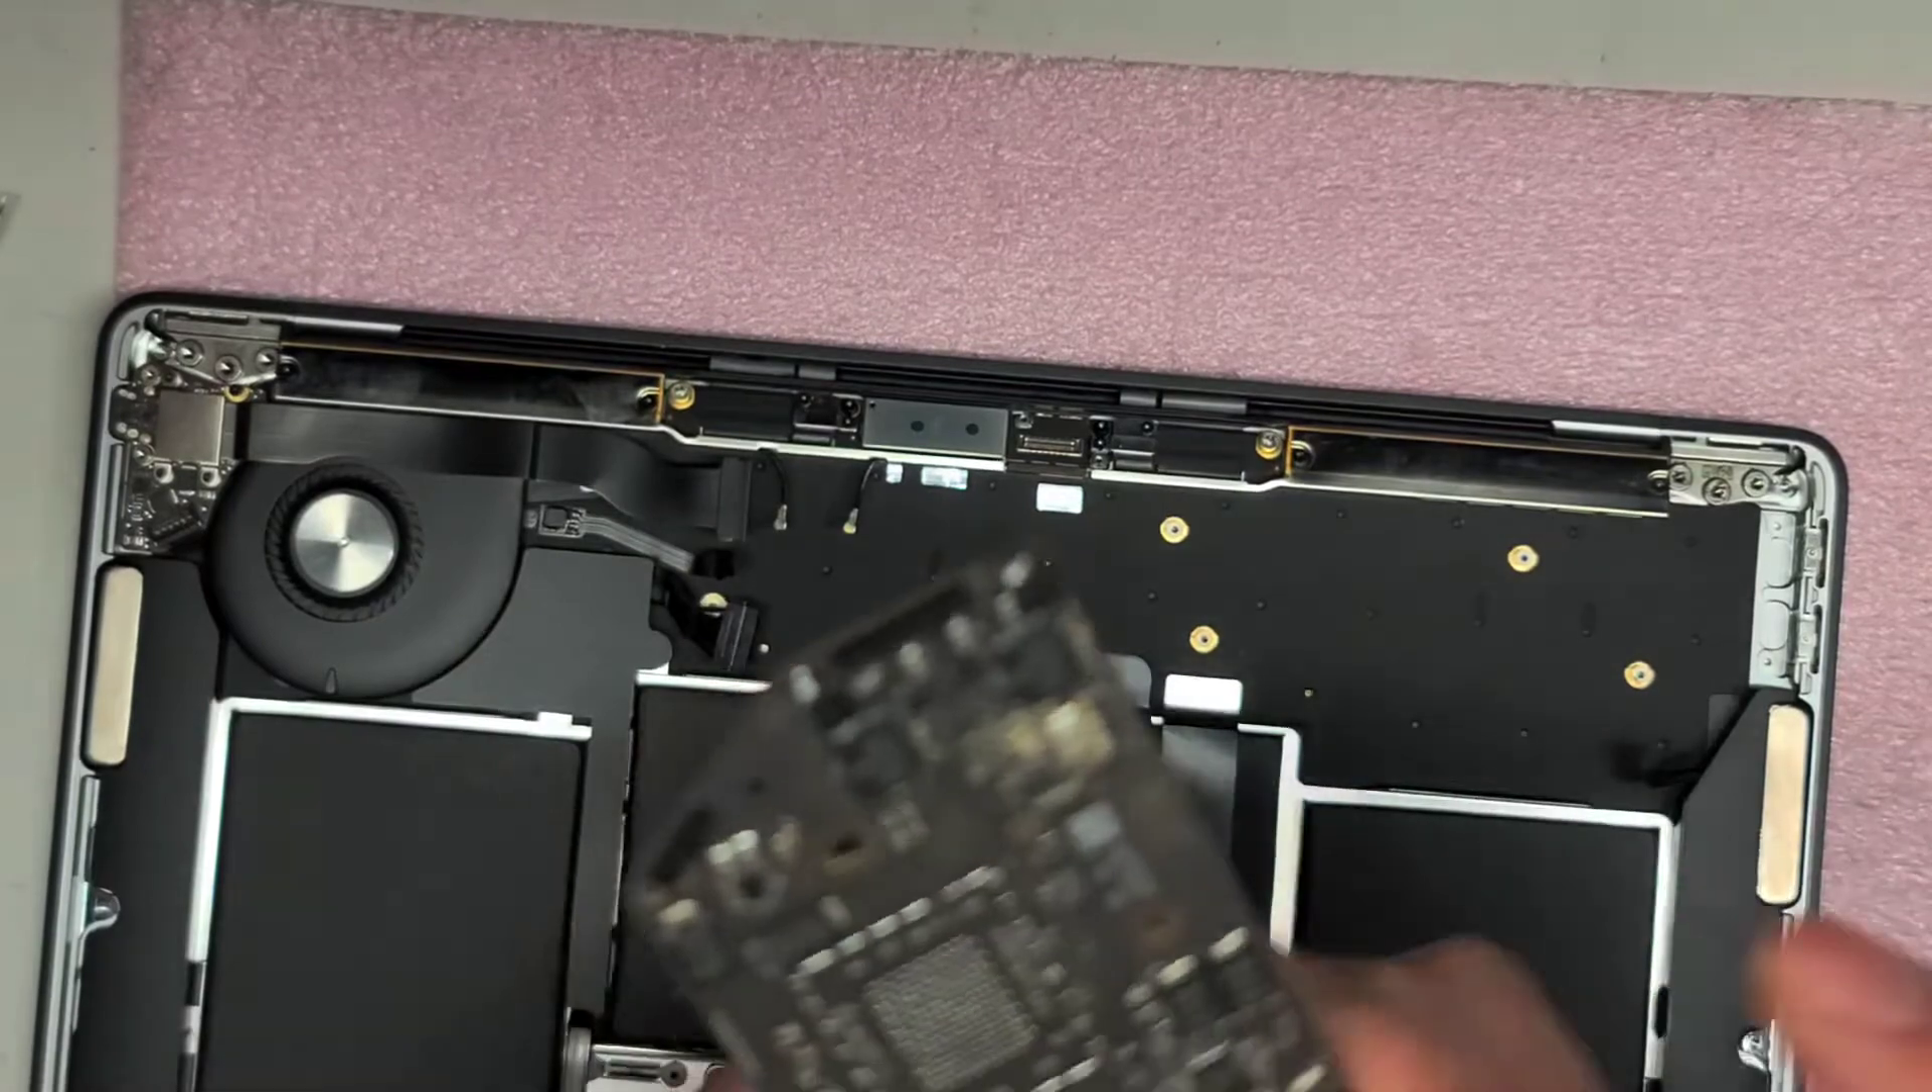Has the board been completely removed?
Yes.